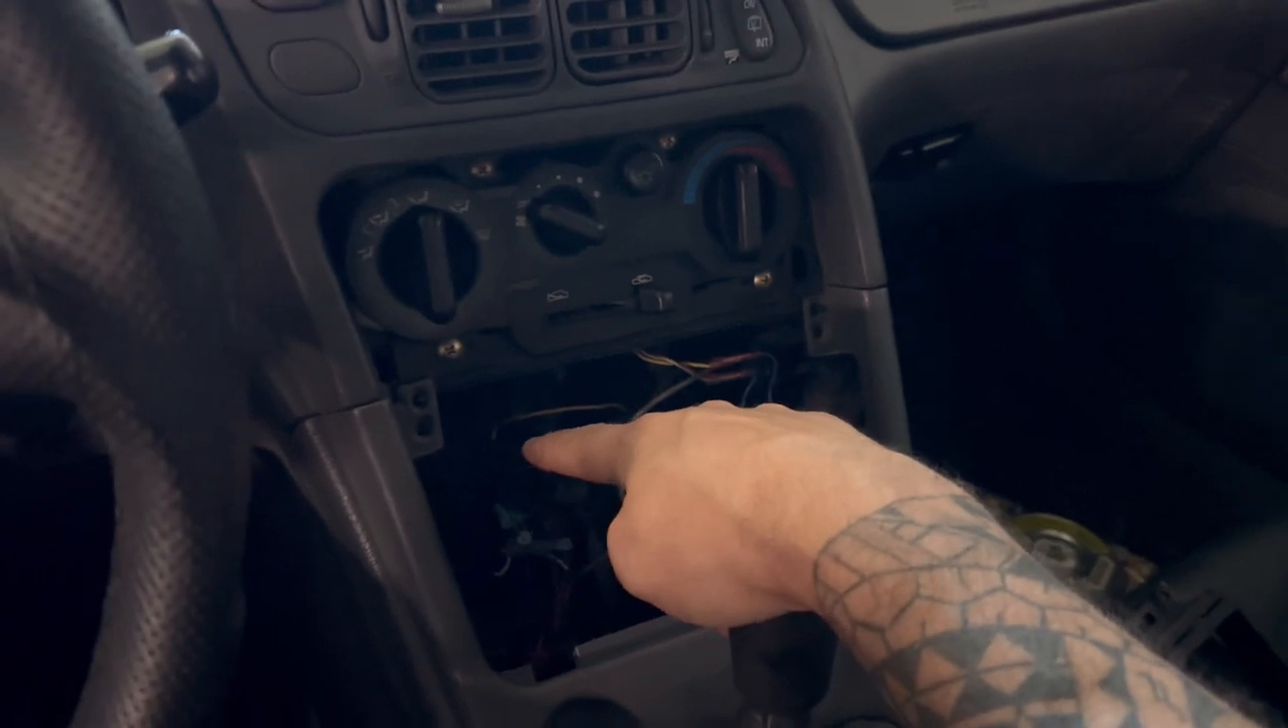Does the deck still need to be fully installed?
Yes.